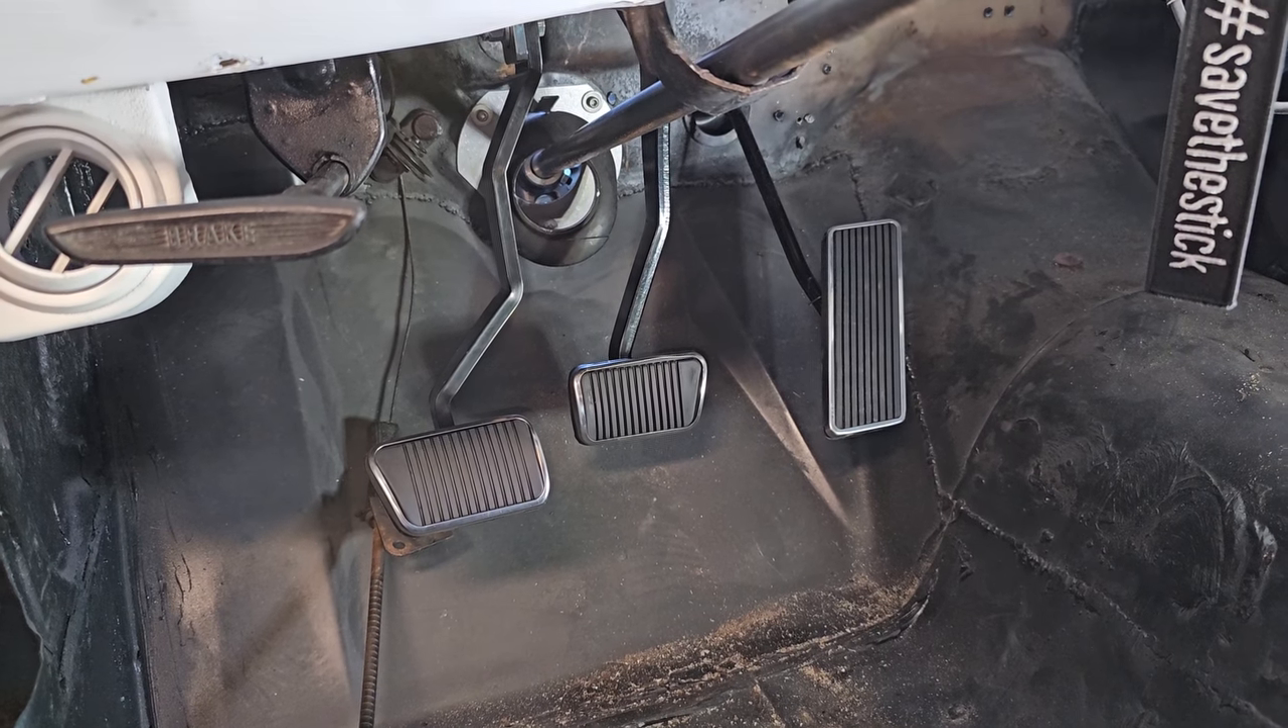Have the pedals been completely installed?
Yes.